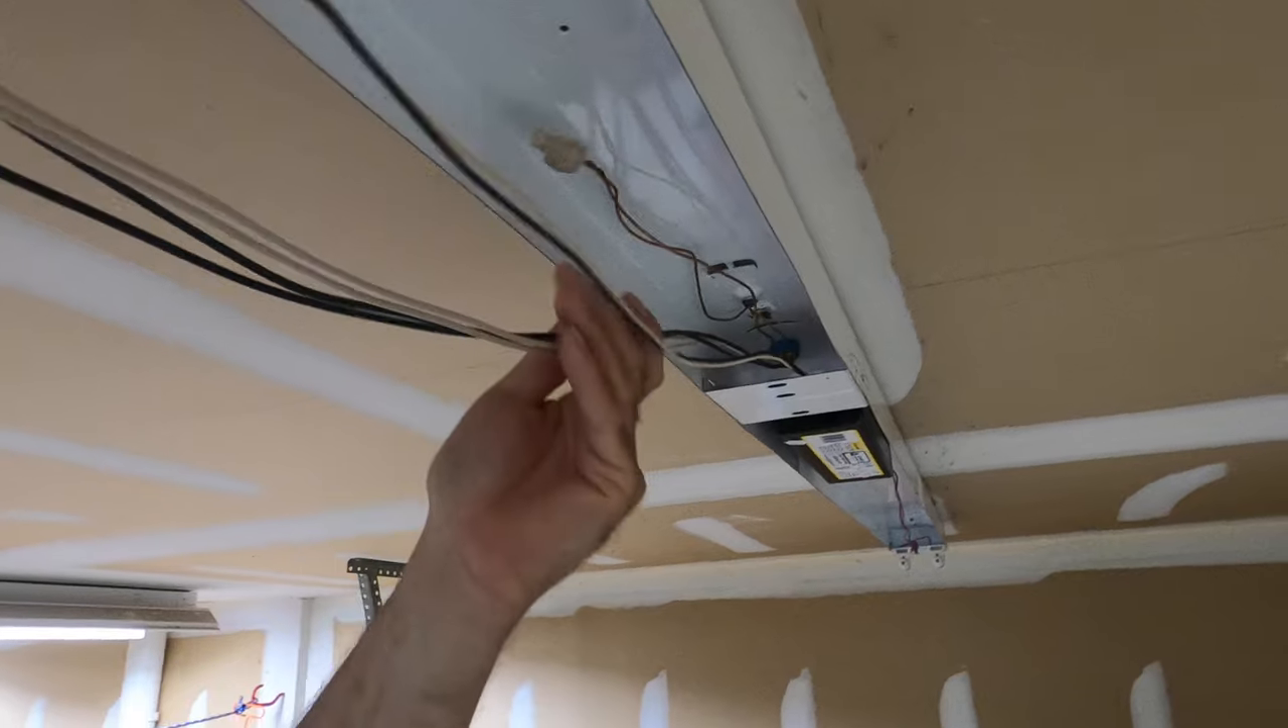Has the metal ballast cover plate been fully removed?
Yes.